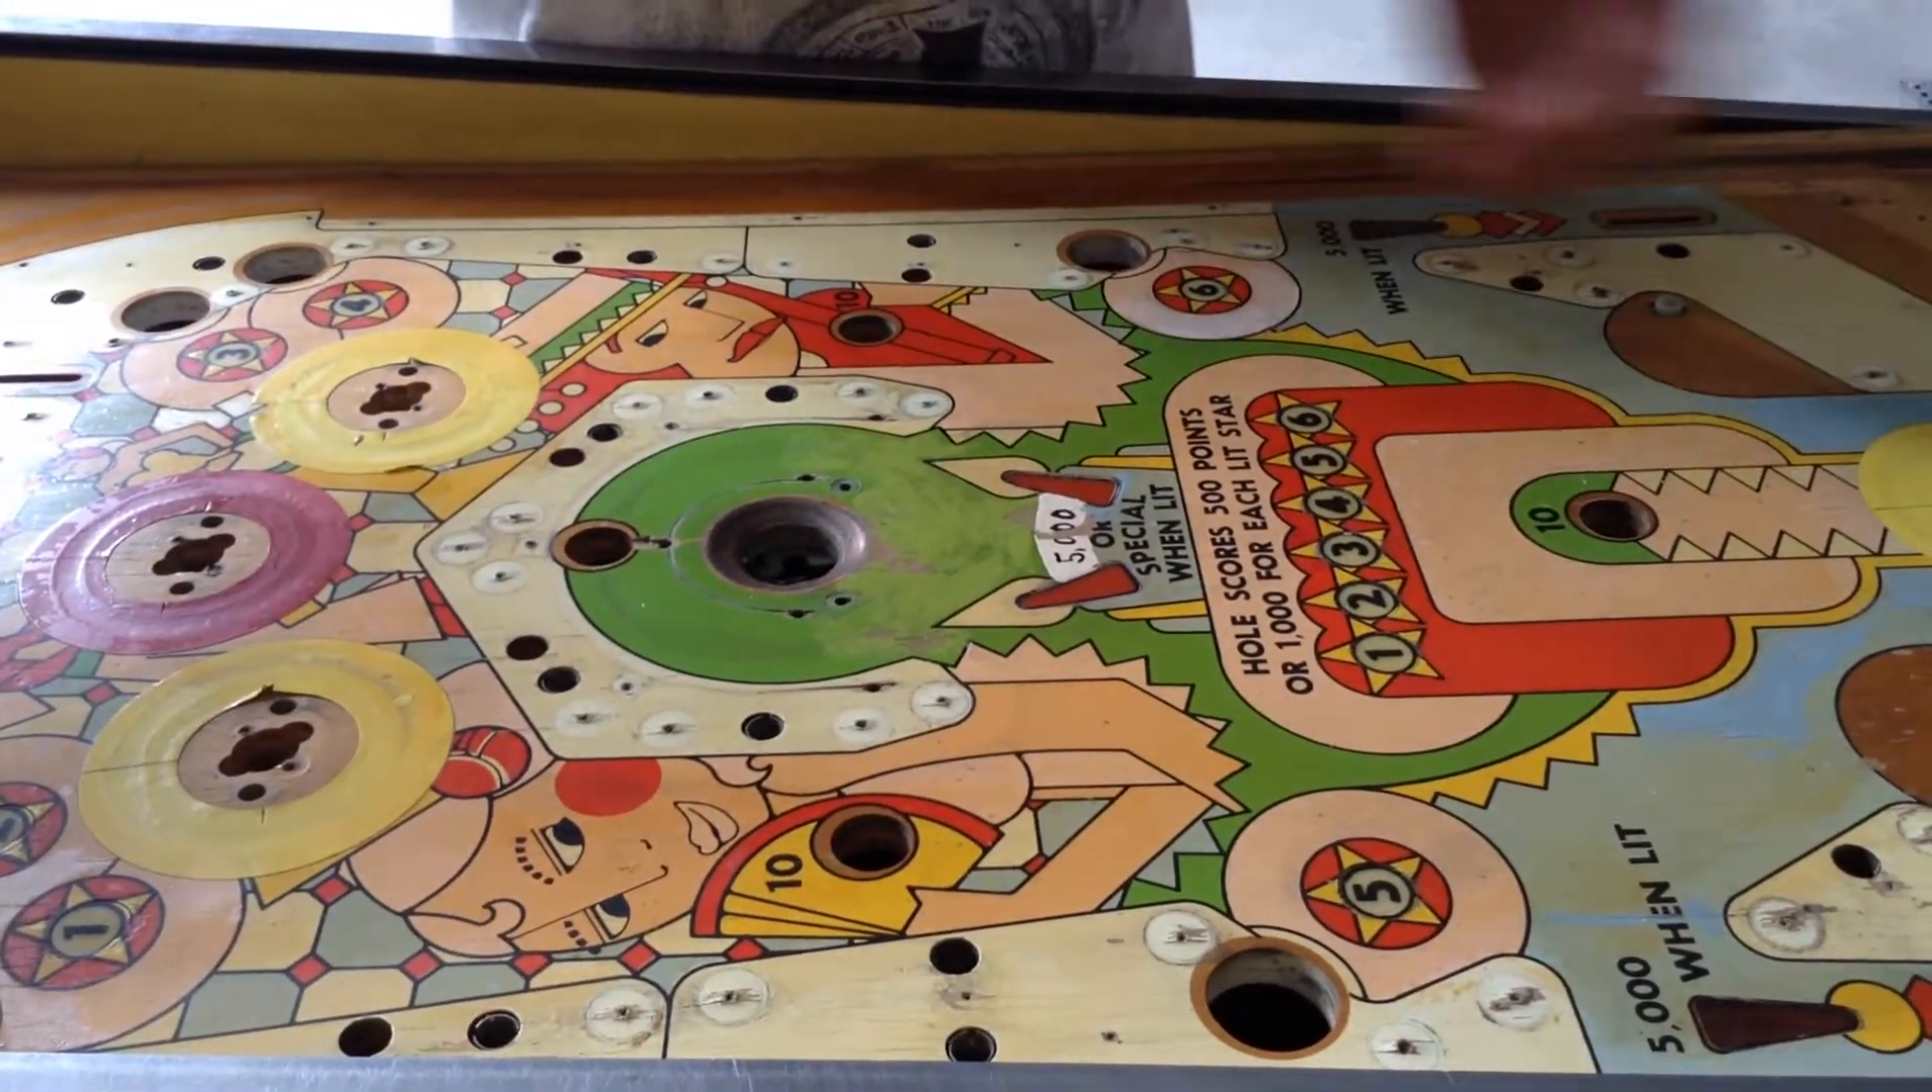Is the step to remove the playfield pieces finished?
Yes.